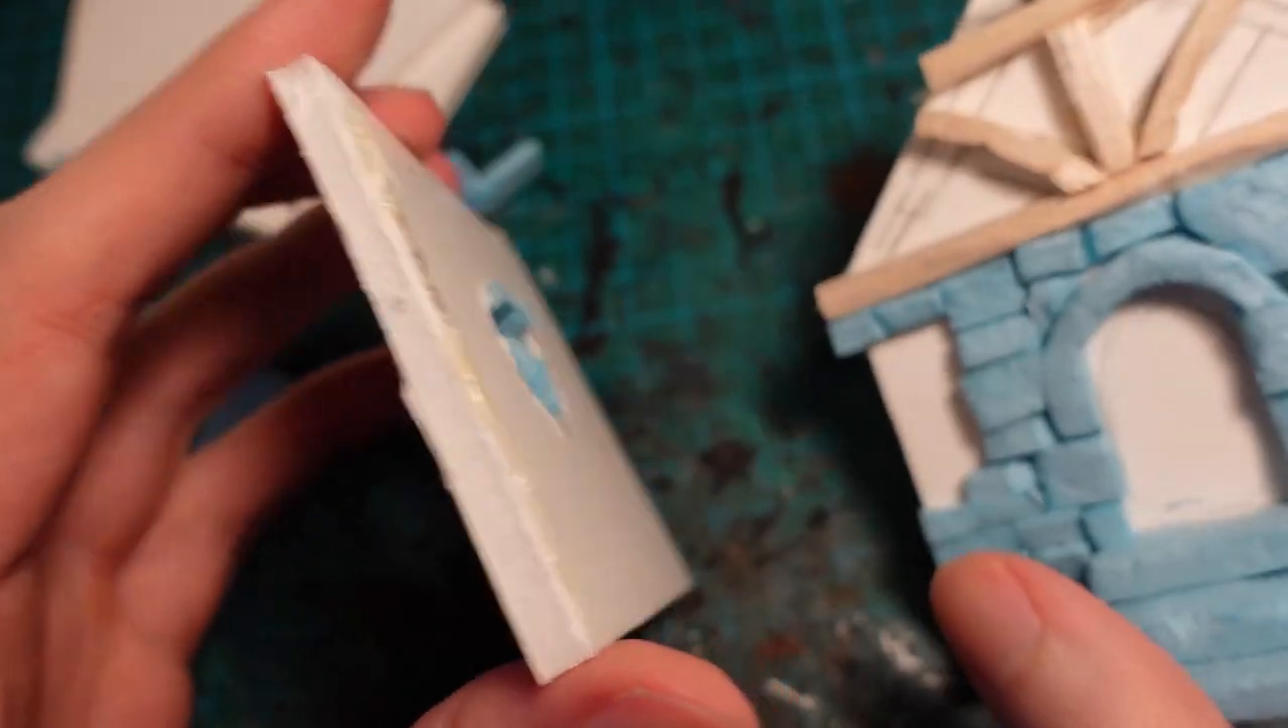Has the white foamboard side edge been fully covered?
No.